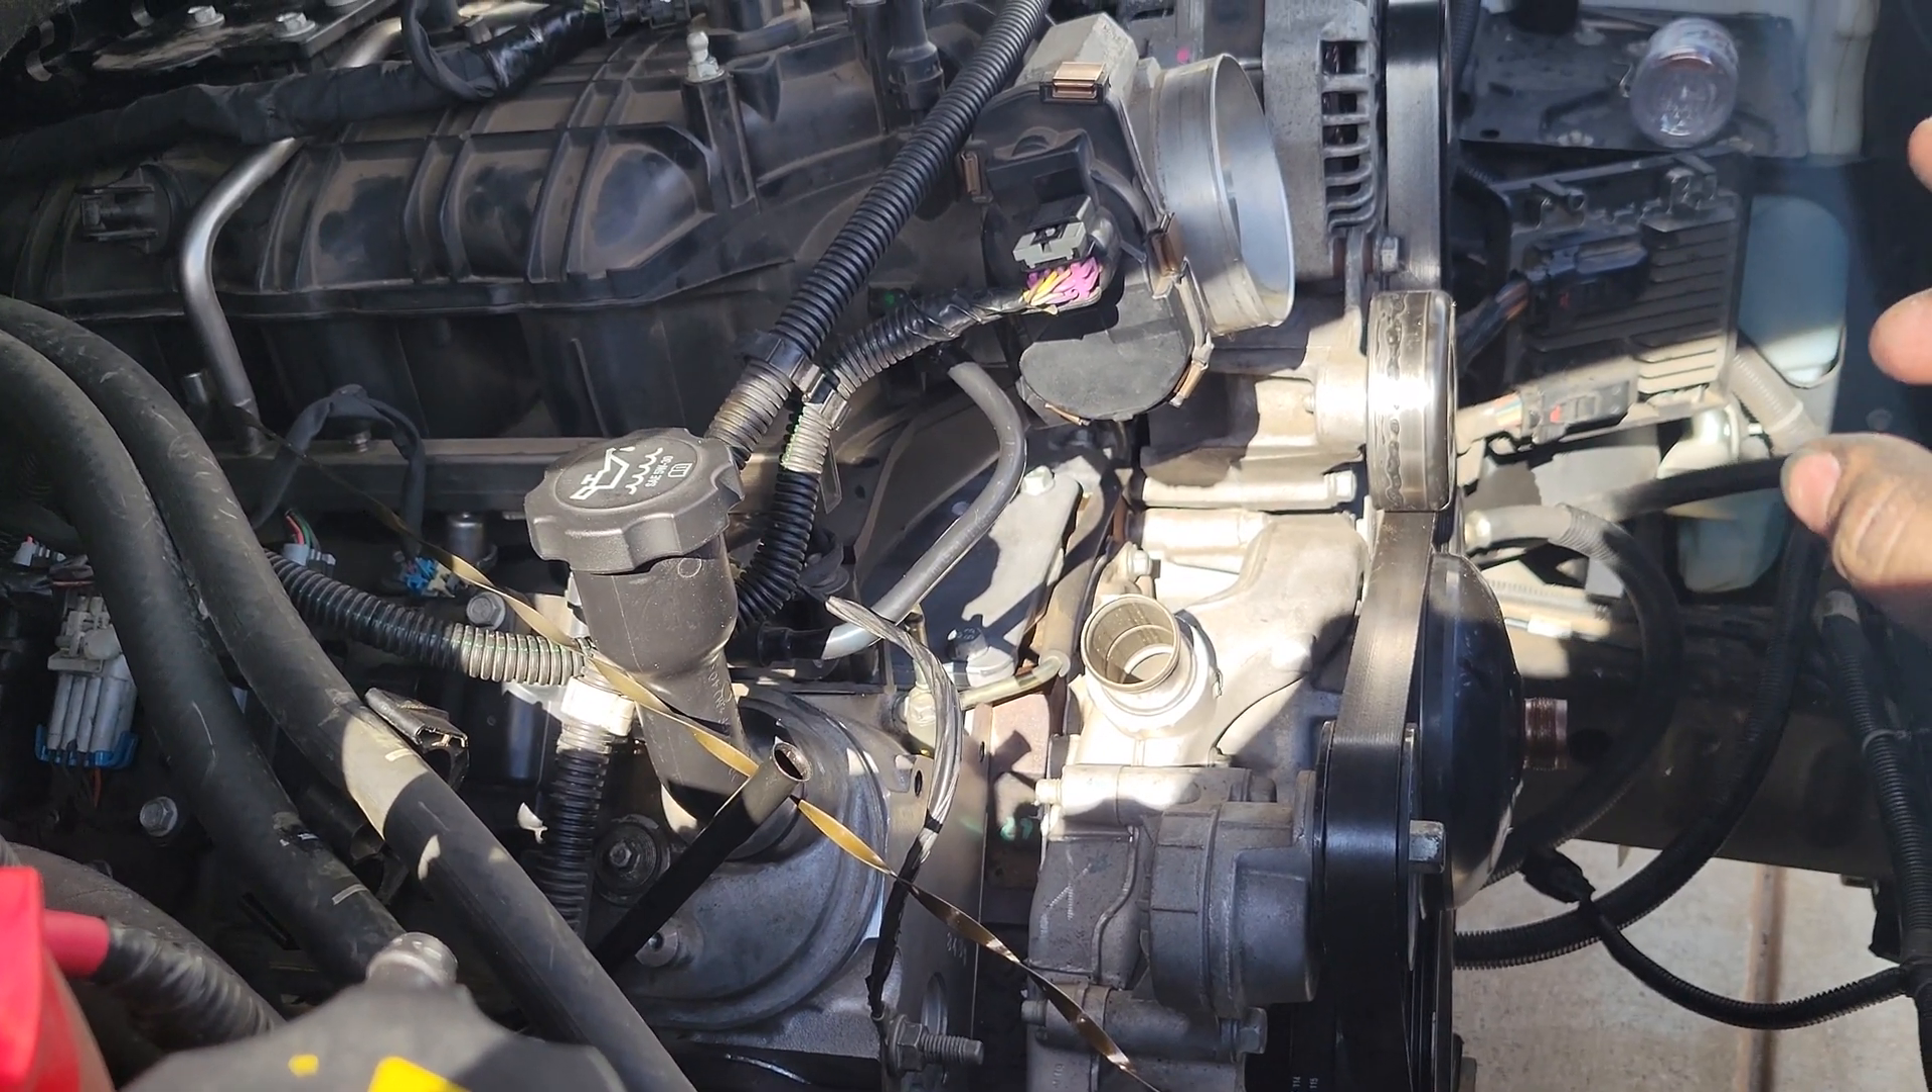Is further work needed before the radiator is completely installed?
Yes.